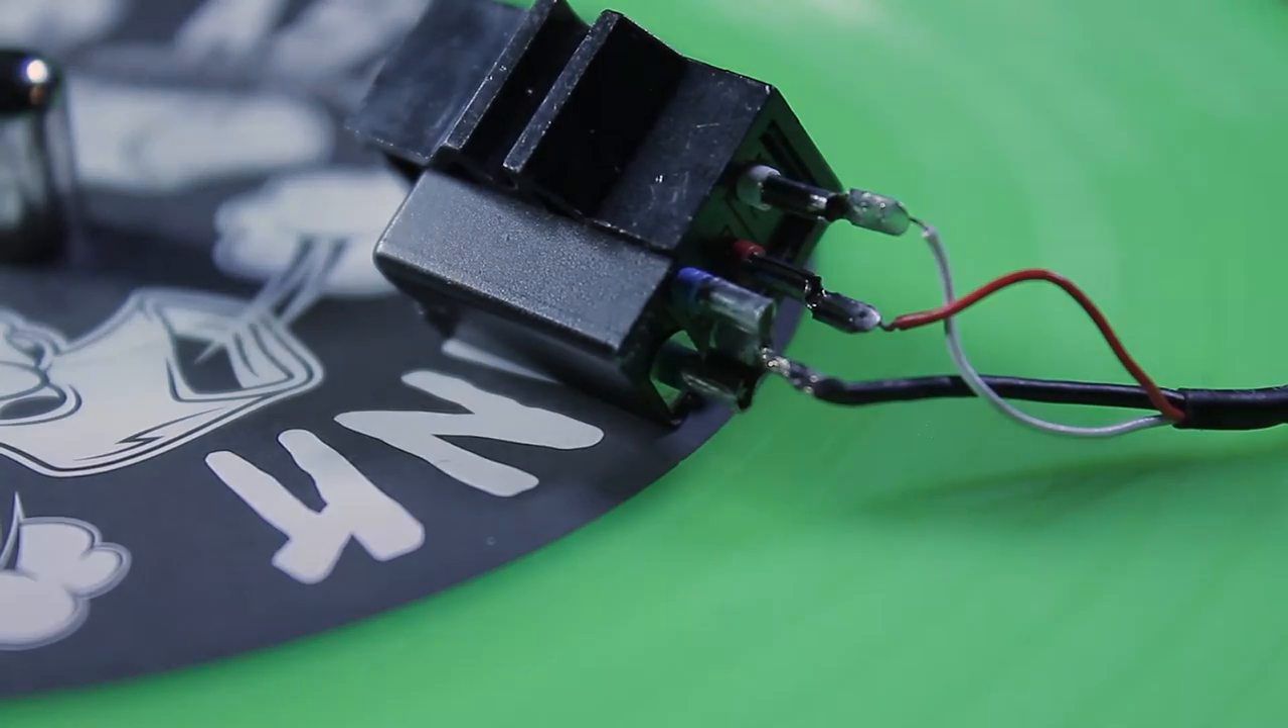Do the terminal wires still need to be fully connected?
No.